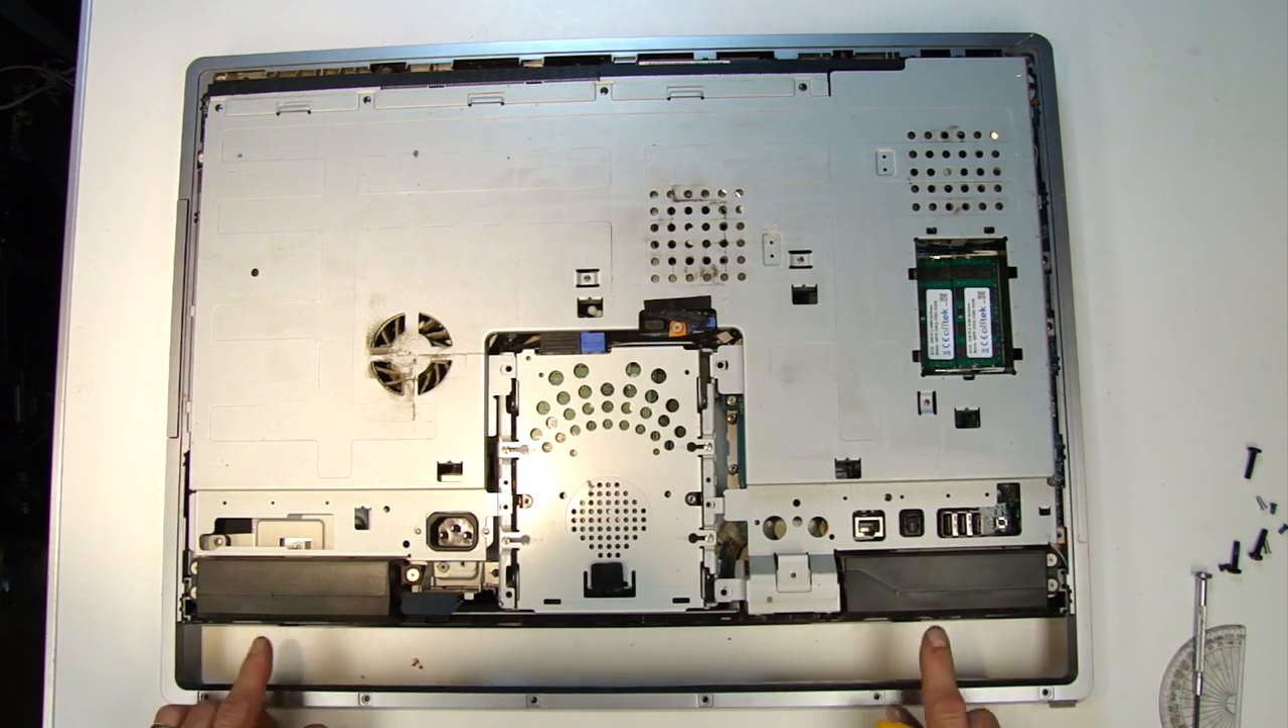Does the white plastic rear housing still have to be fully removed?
No.